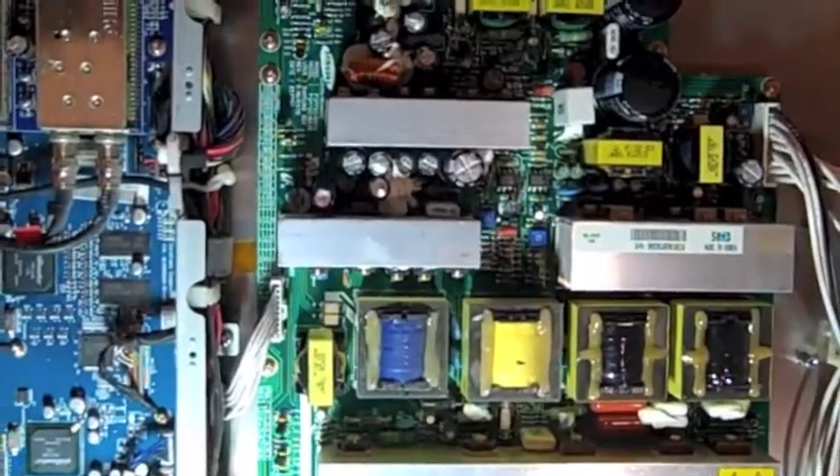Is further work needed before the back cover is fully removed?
No.